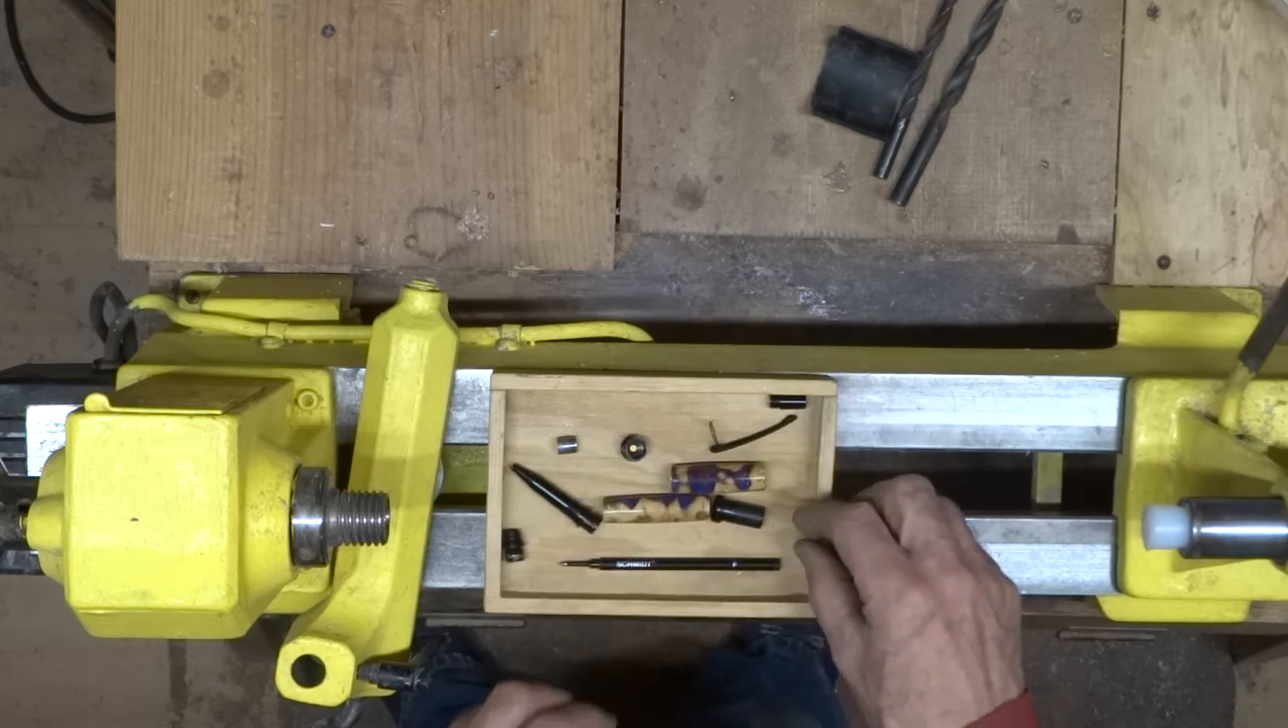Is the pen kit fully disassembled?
Yes.